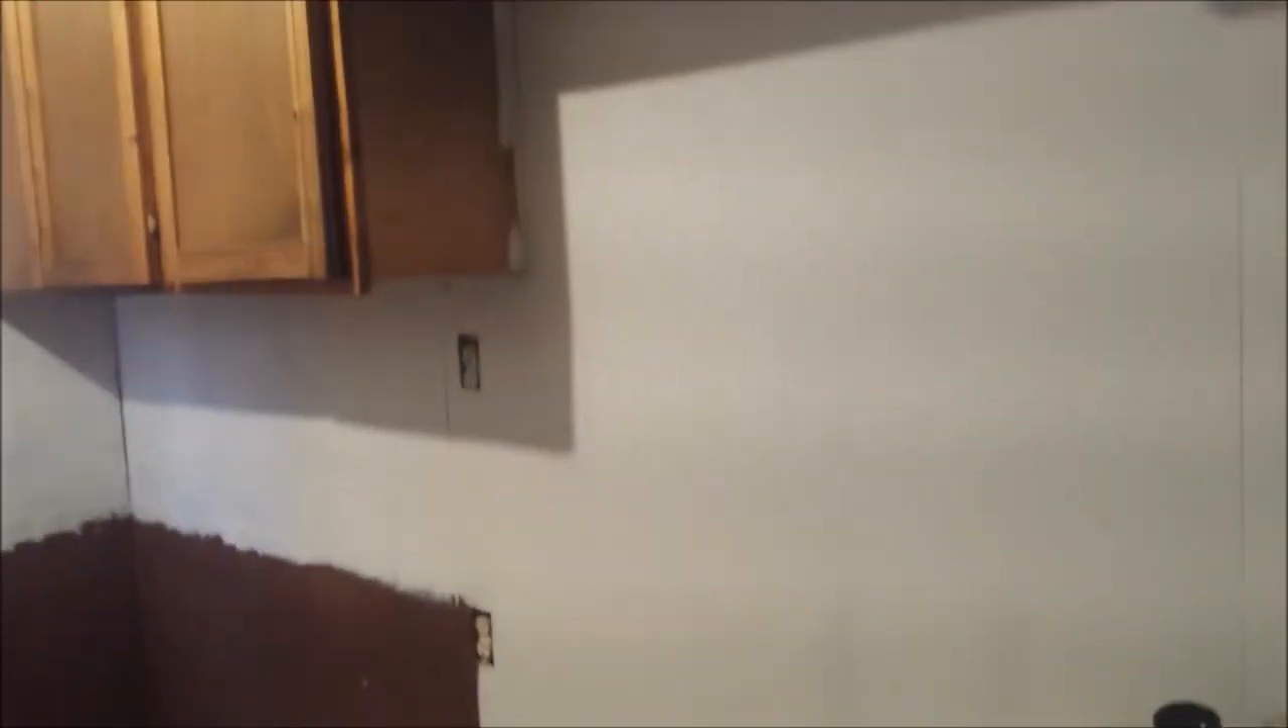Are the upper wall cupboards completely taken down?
No.